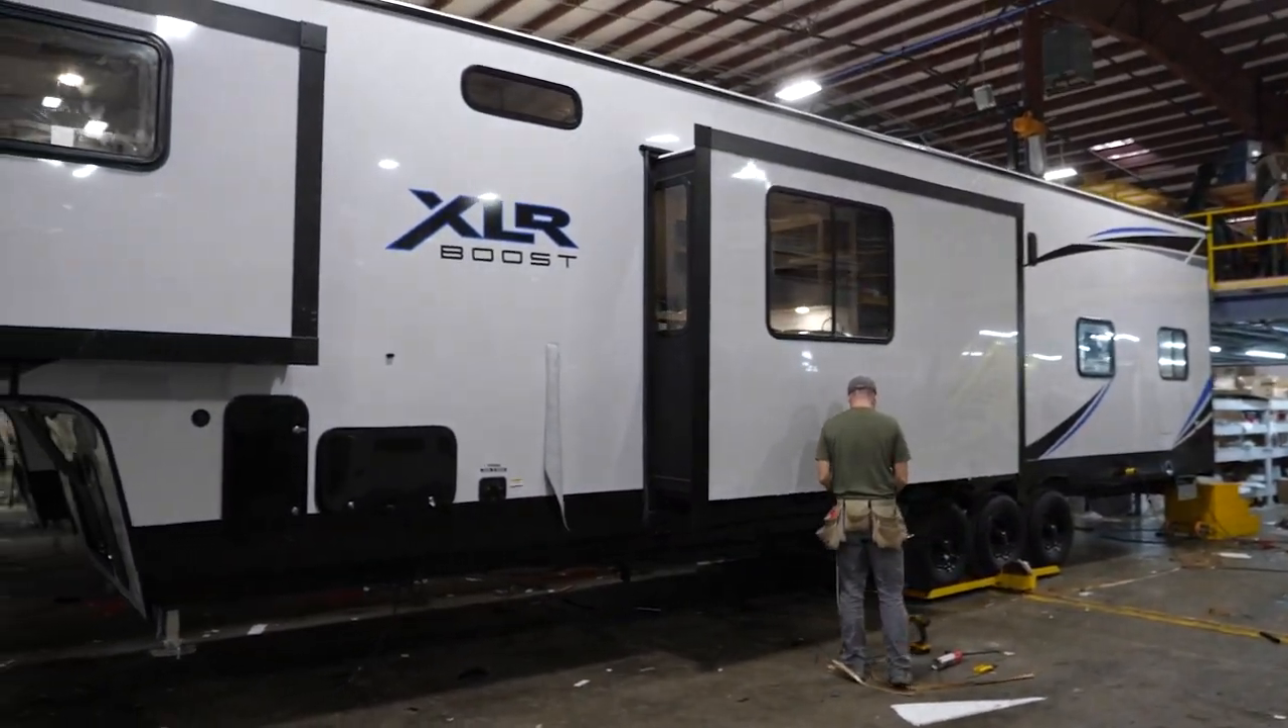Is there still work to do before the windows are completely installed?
No.